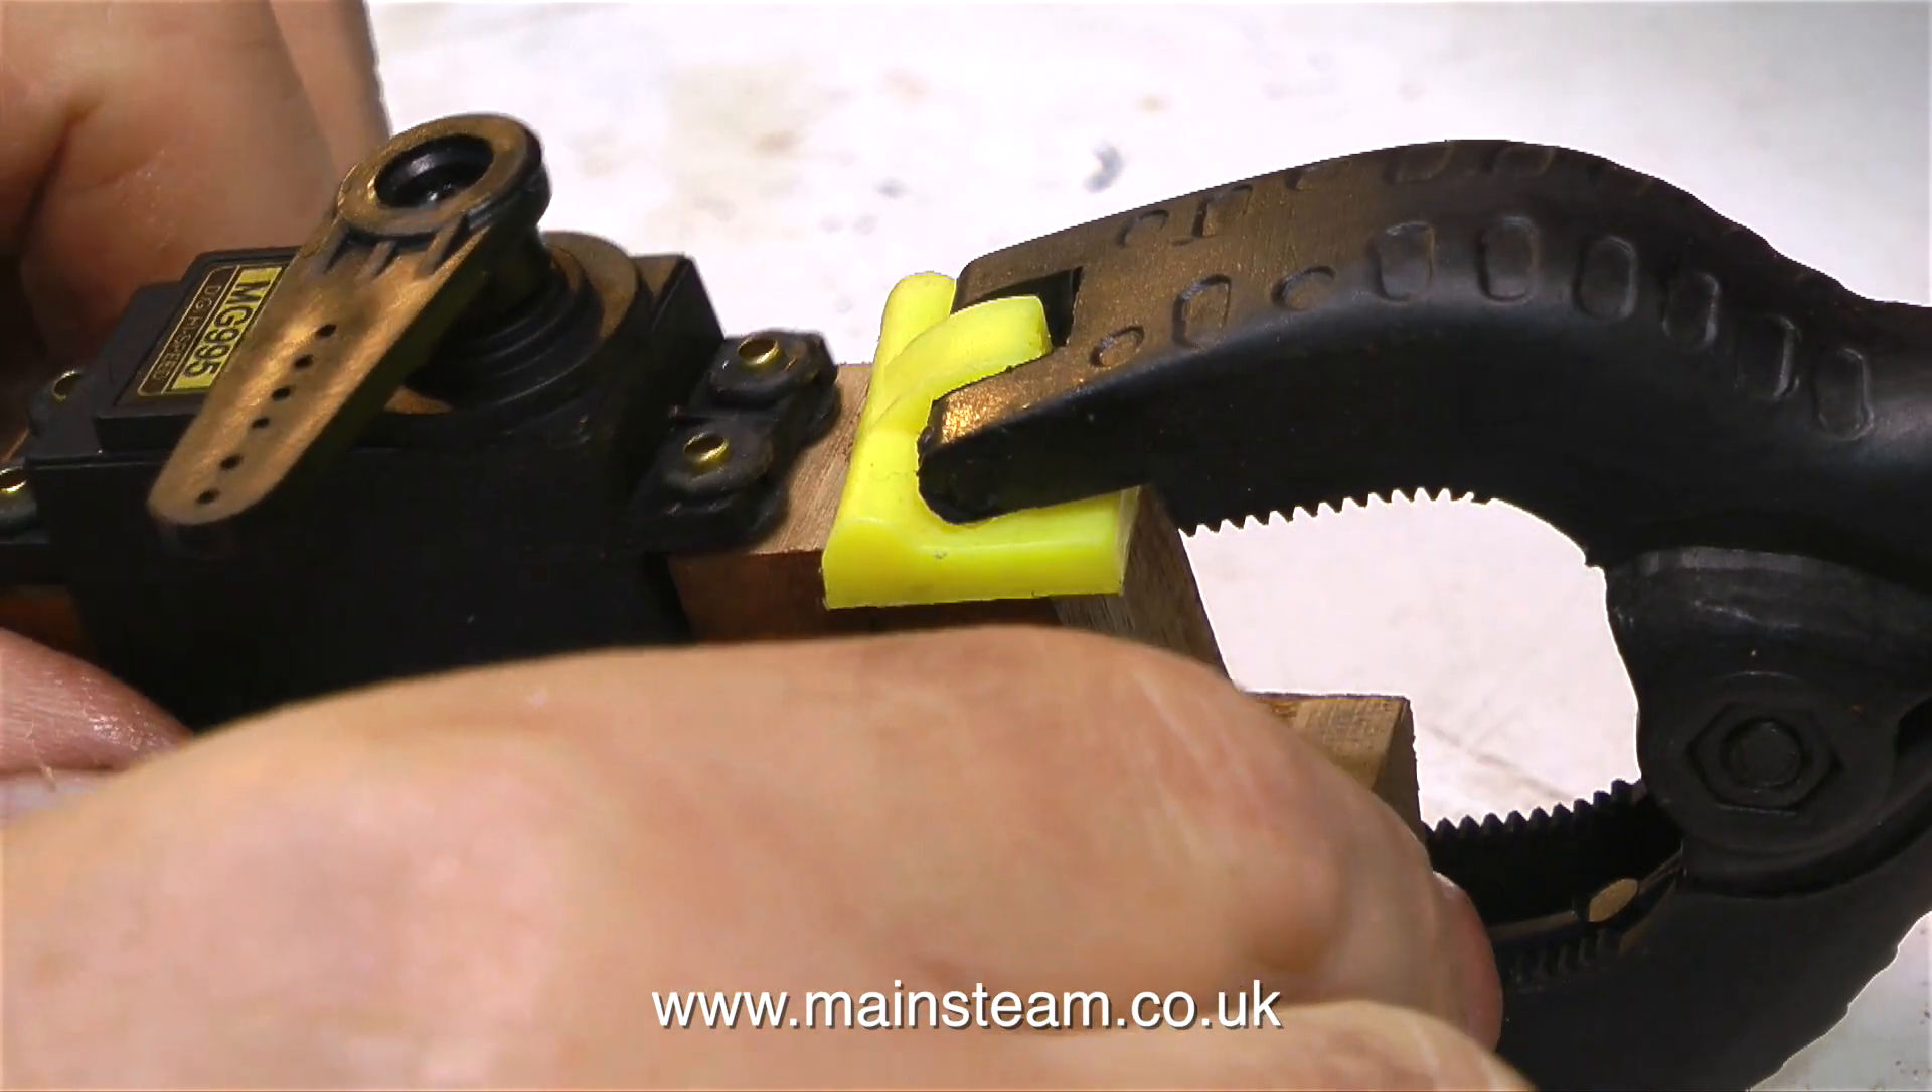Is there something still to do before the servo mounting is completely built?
Yes.